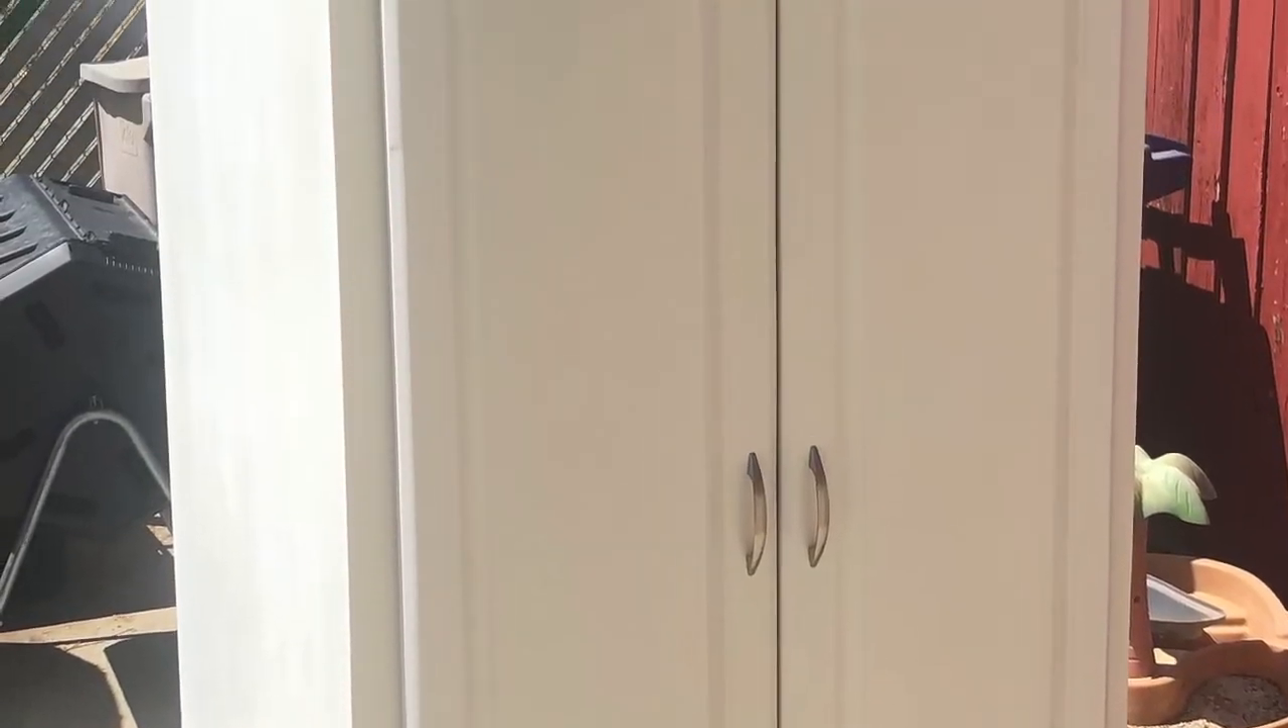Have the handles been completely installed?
Yes.